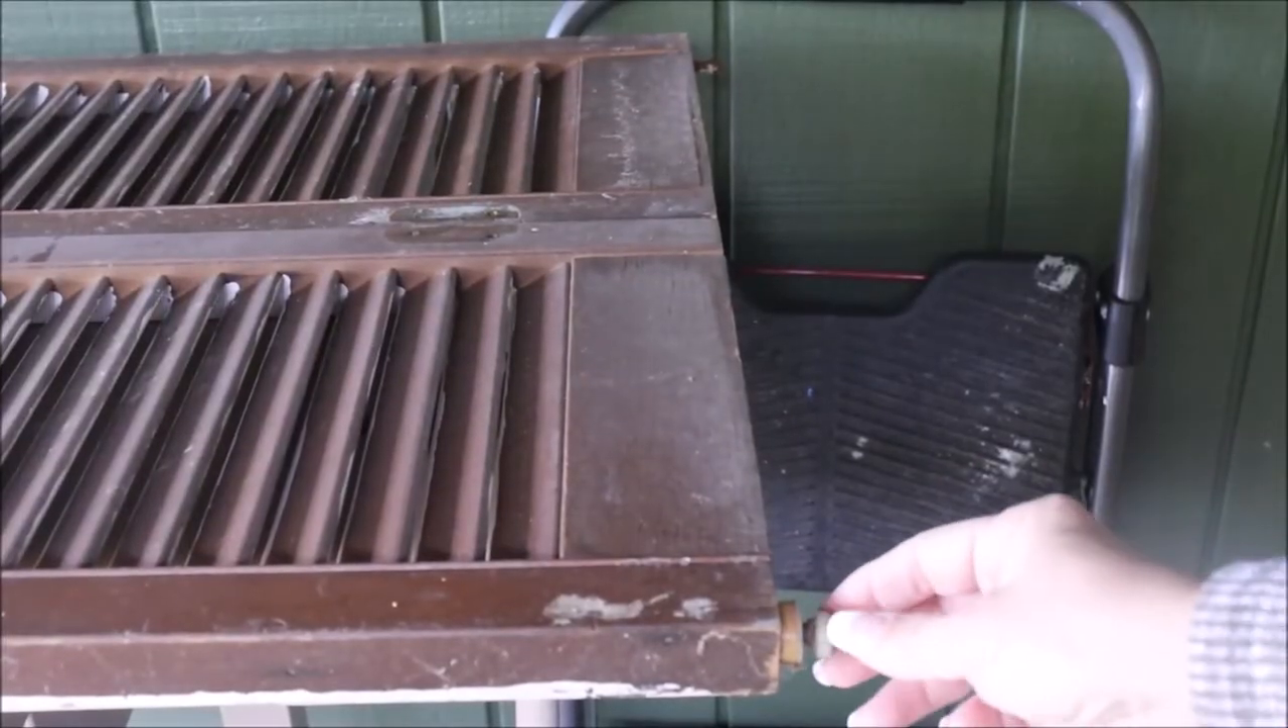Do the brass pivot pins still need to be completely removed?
Yes.